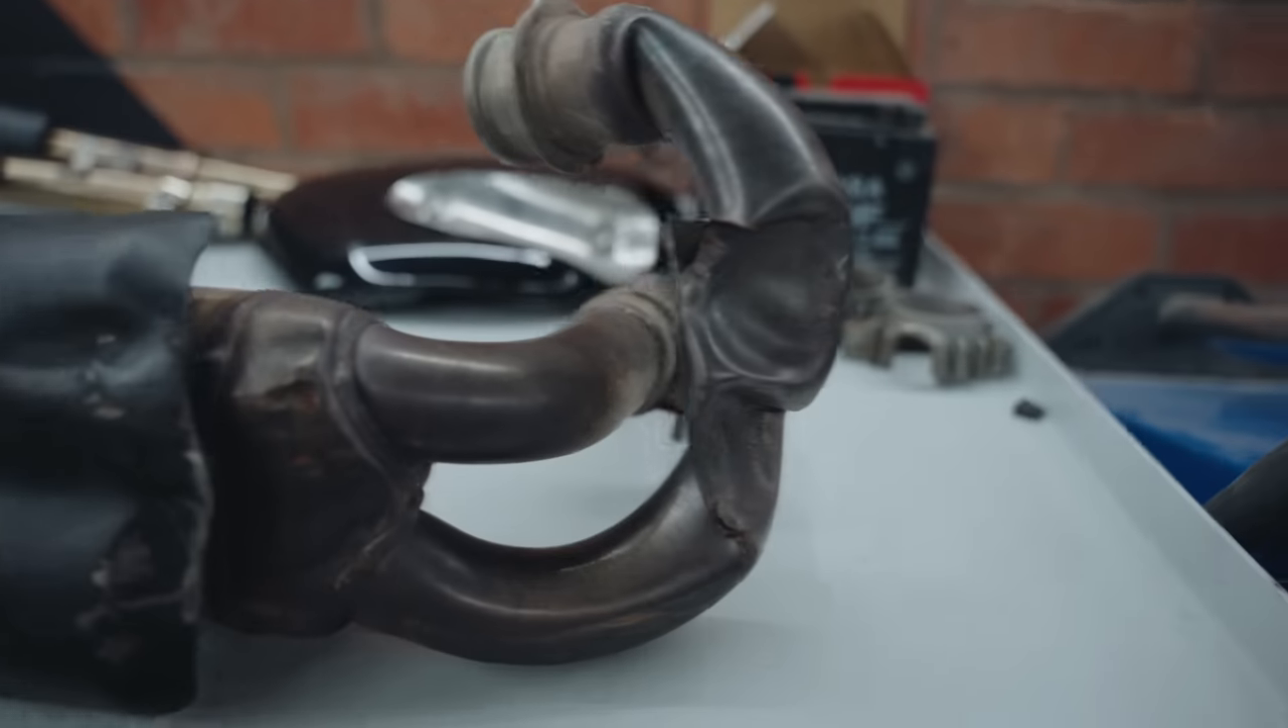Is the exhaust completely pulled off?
Yes.